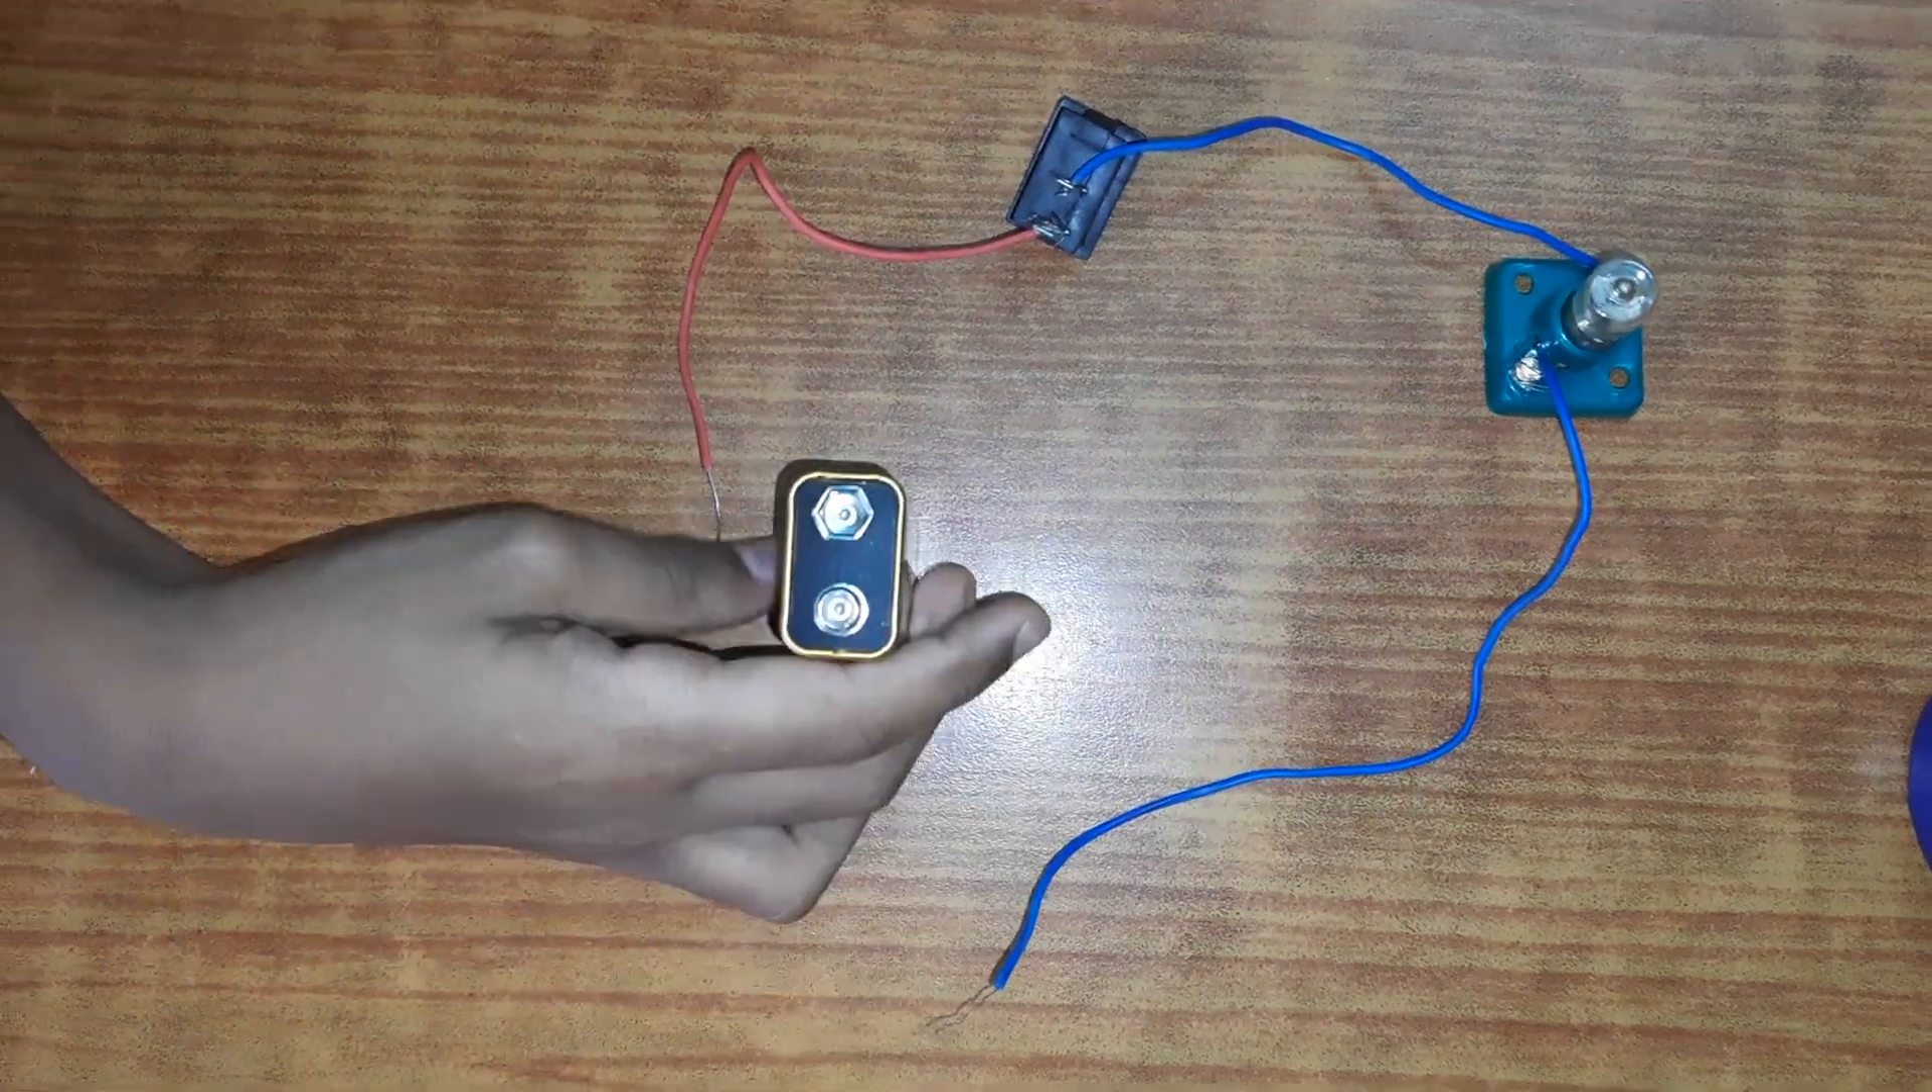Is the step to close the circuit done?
No.